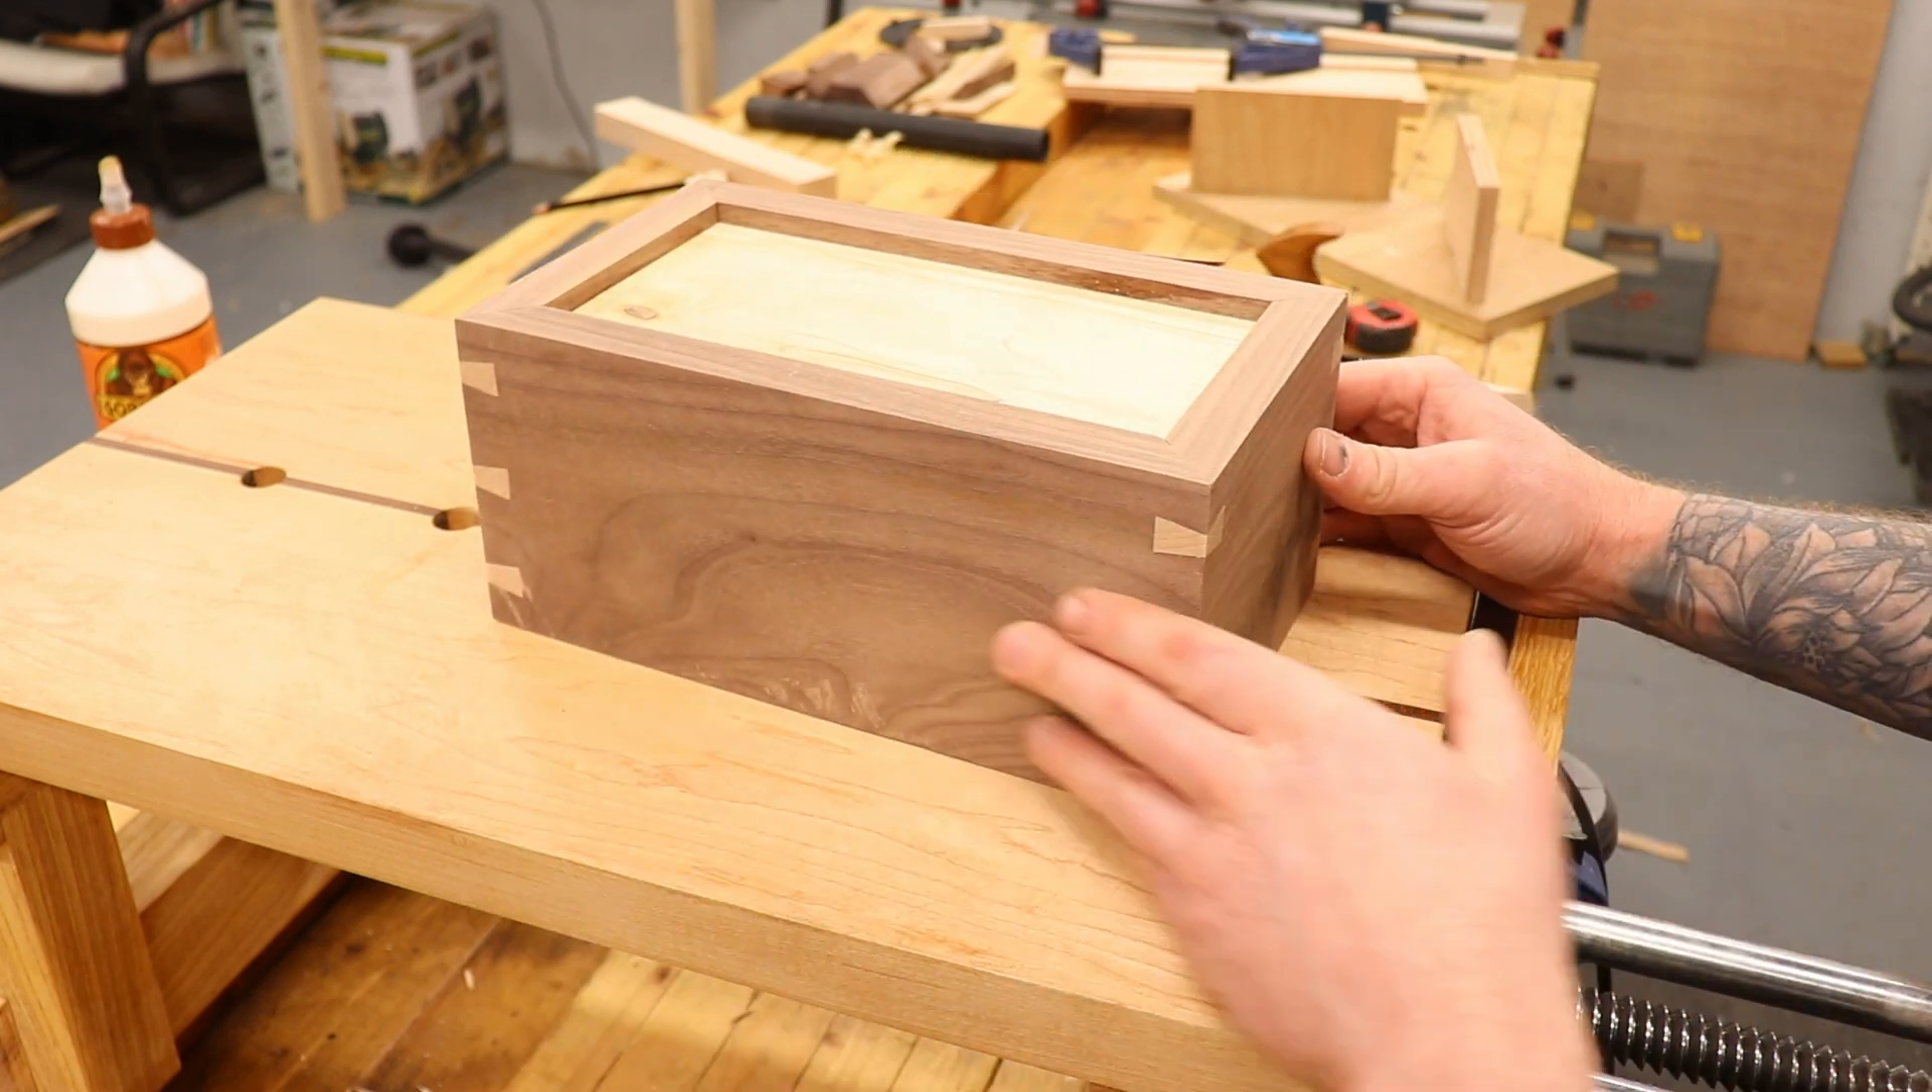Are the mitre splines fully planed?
Yes.